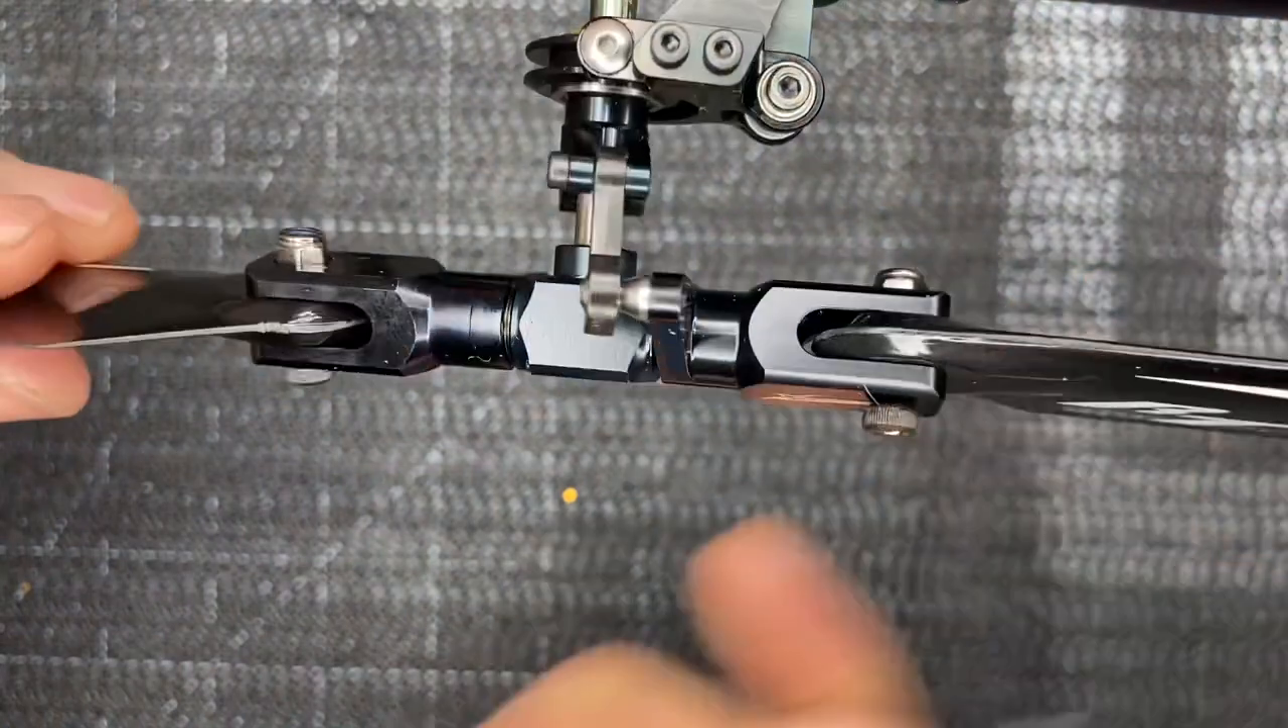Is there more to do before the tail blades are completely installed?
No.